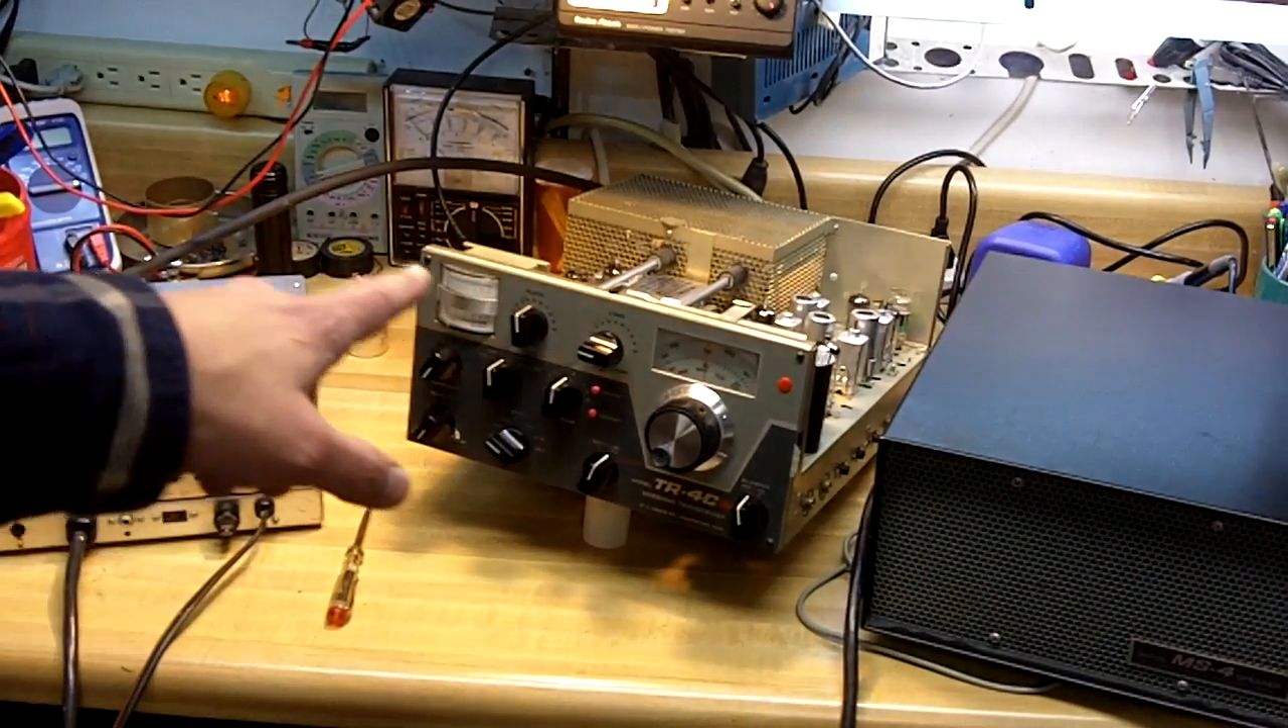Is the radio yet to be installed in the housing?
Yes.